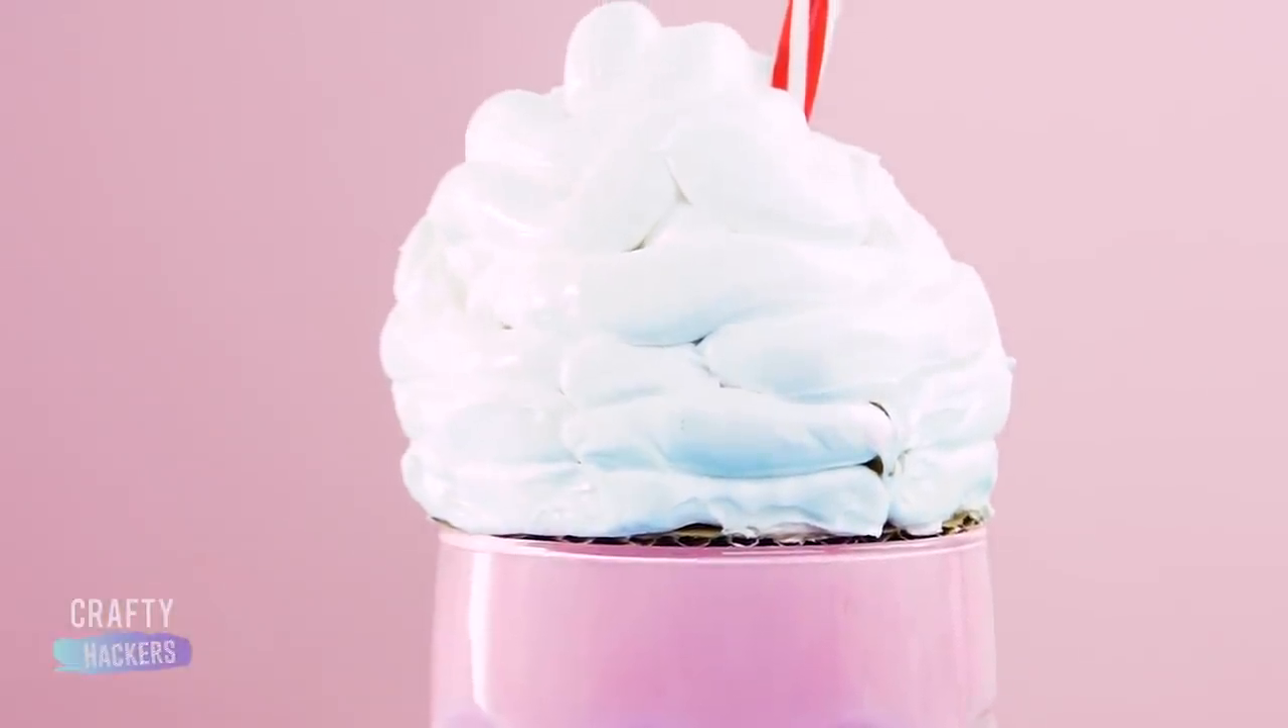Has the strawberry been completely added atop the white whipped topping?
No.